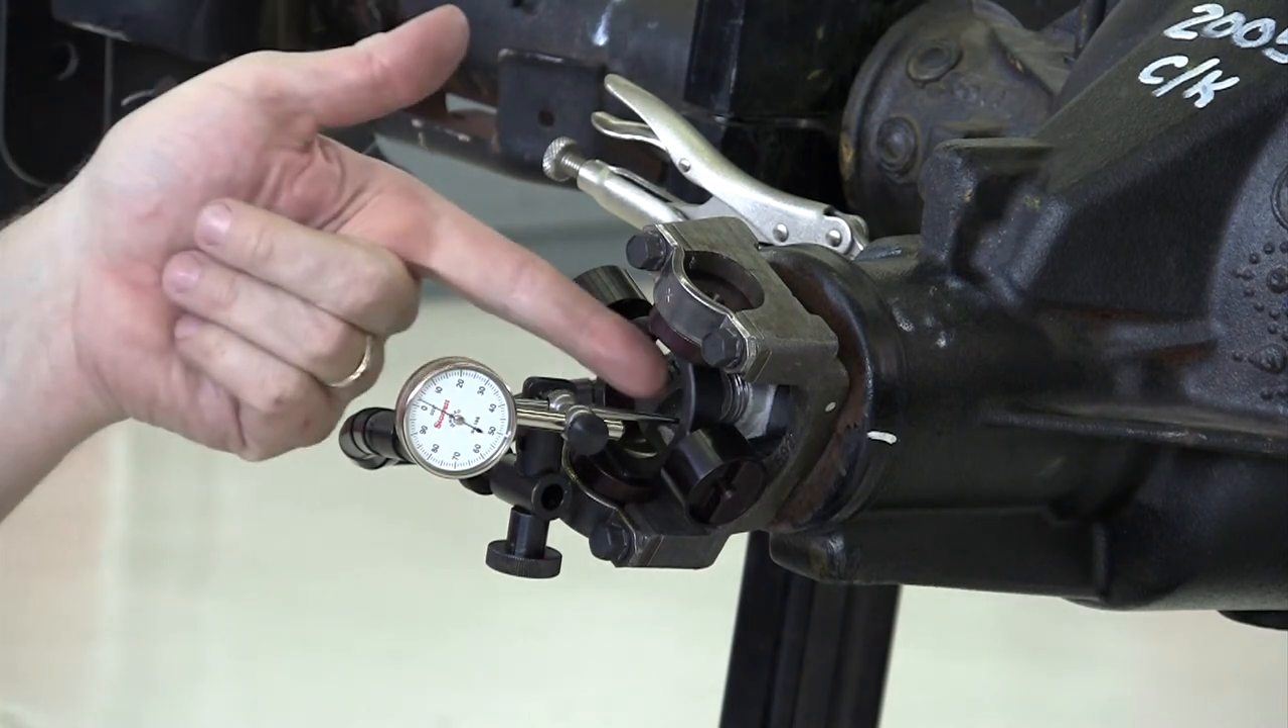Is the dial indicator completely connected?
Yes.